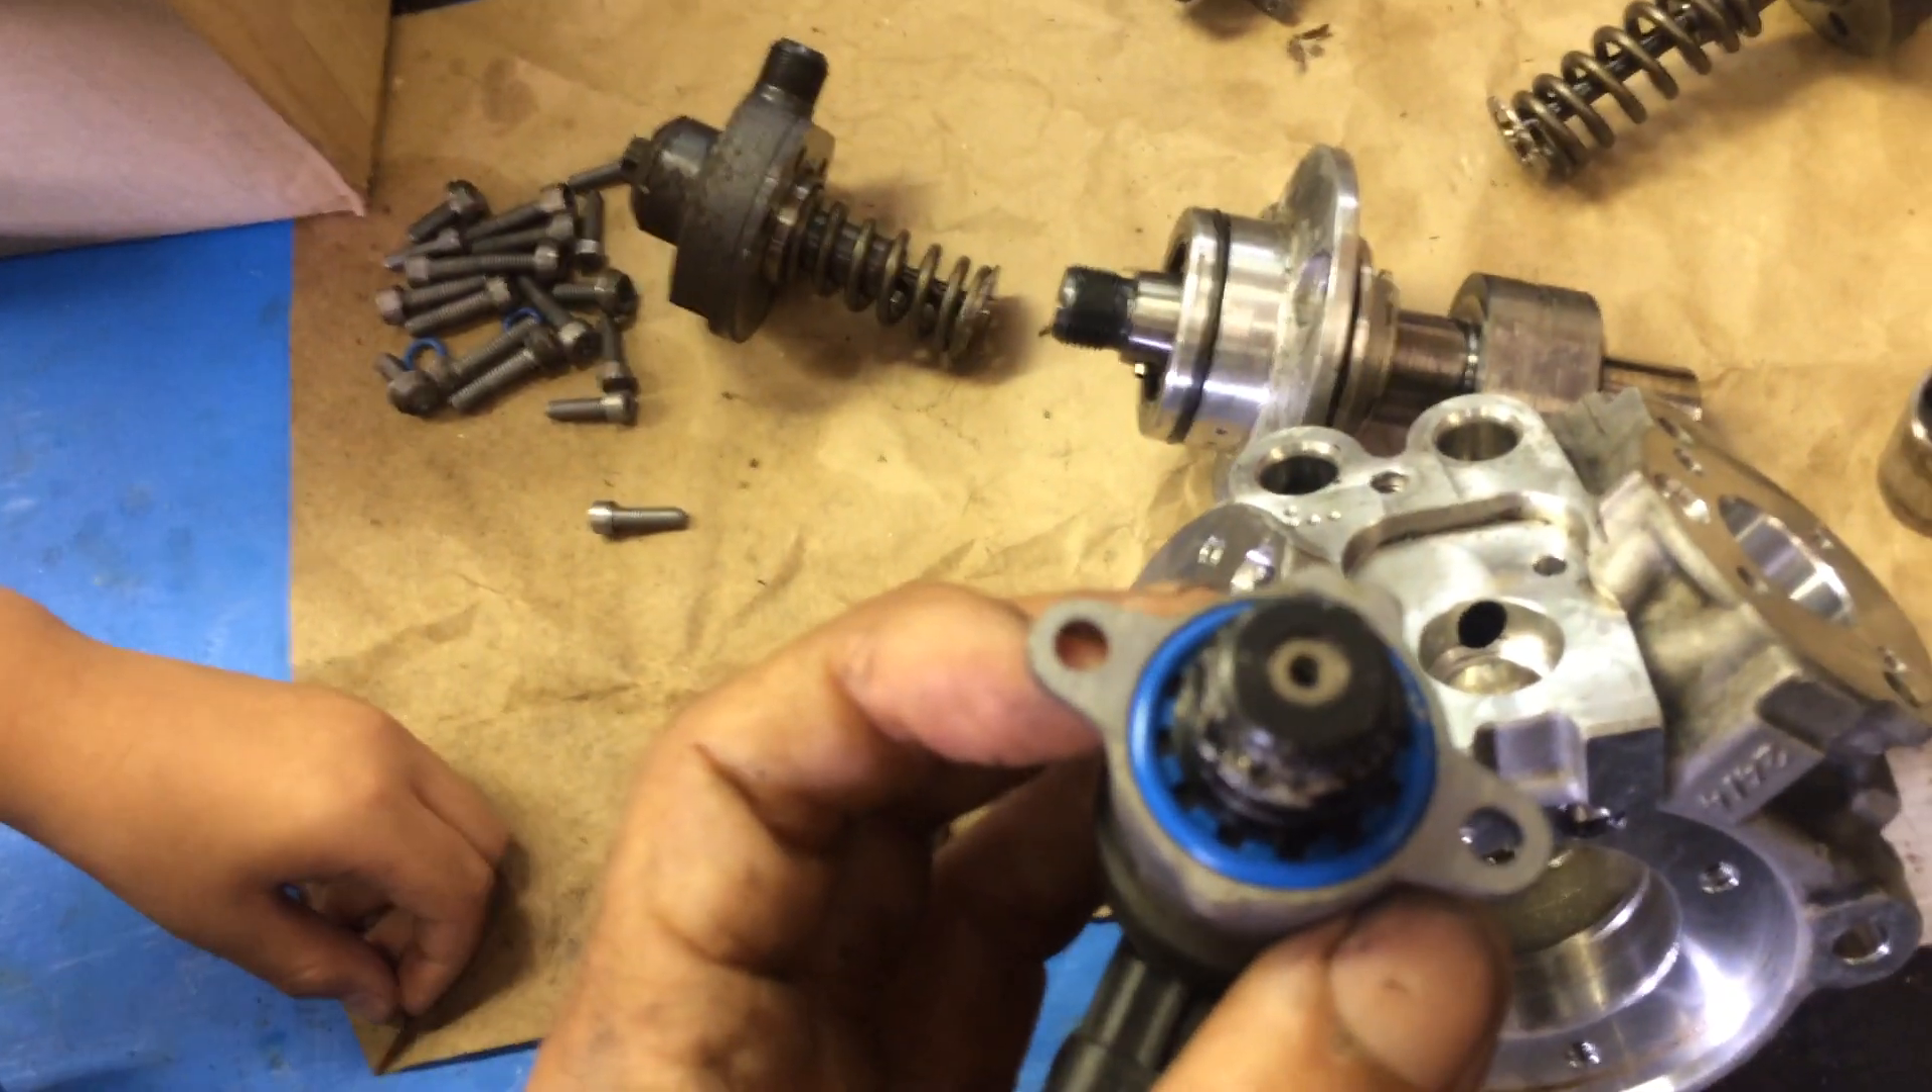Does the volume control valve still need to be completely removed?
No.